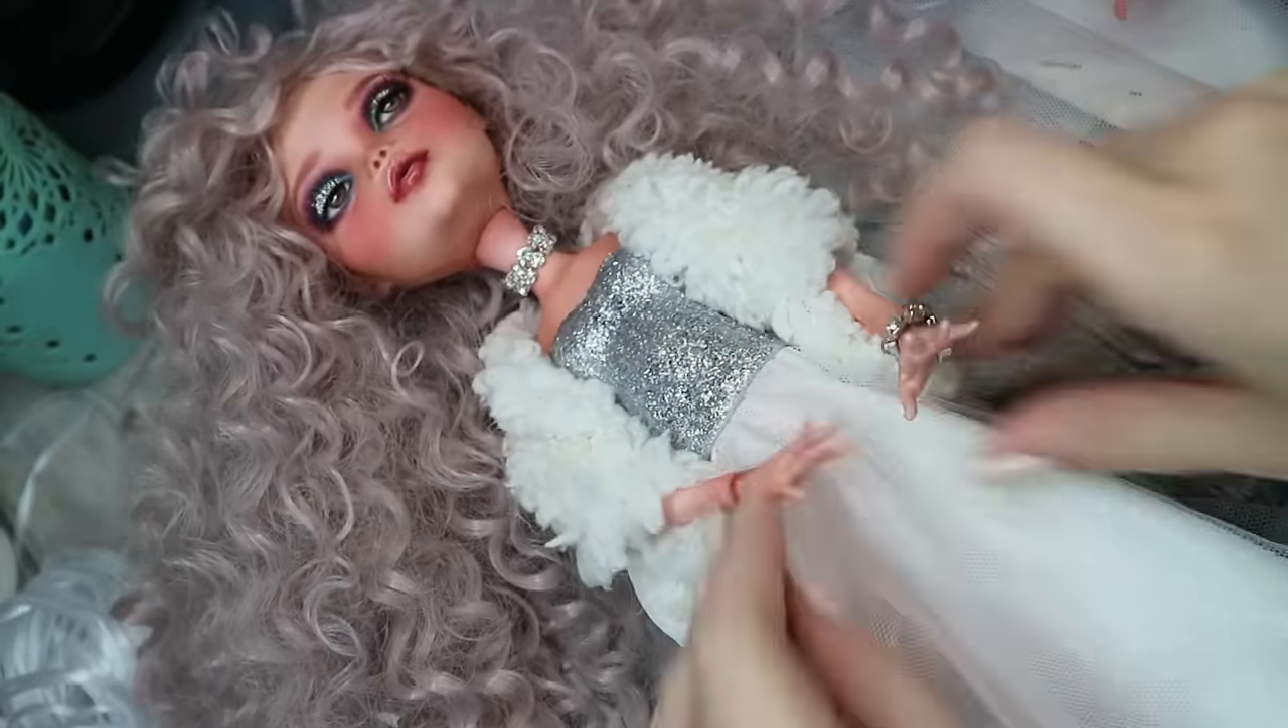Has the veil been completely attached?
No.